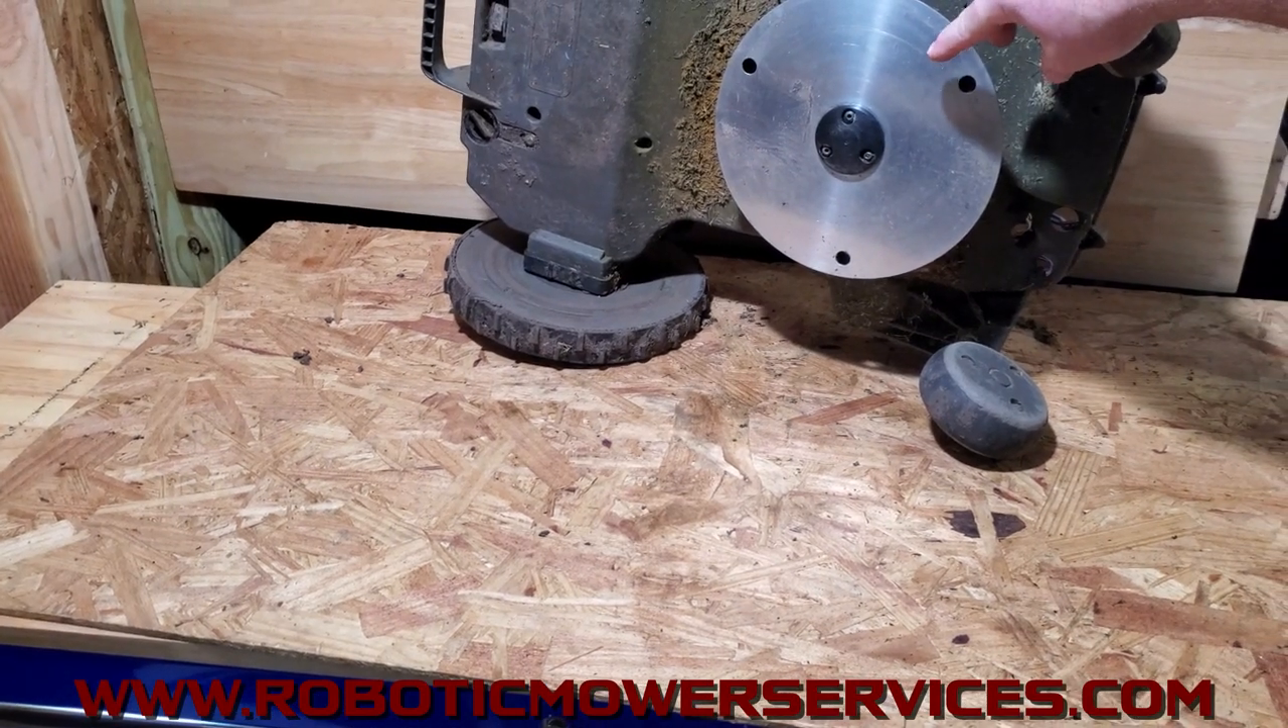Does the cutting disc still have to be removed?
Yes.